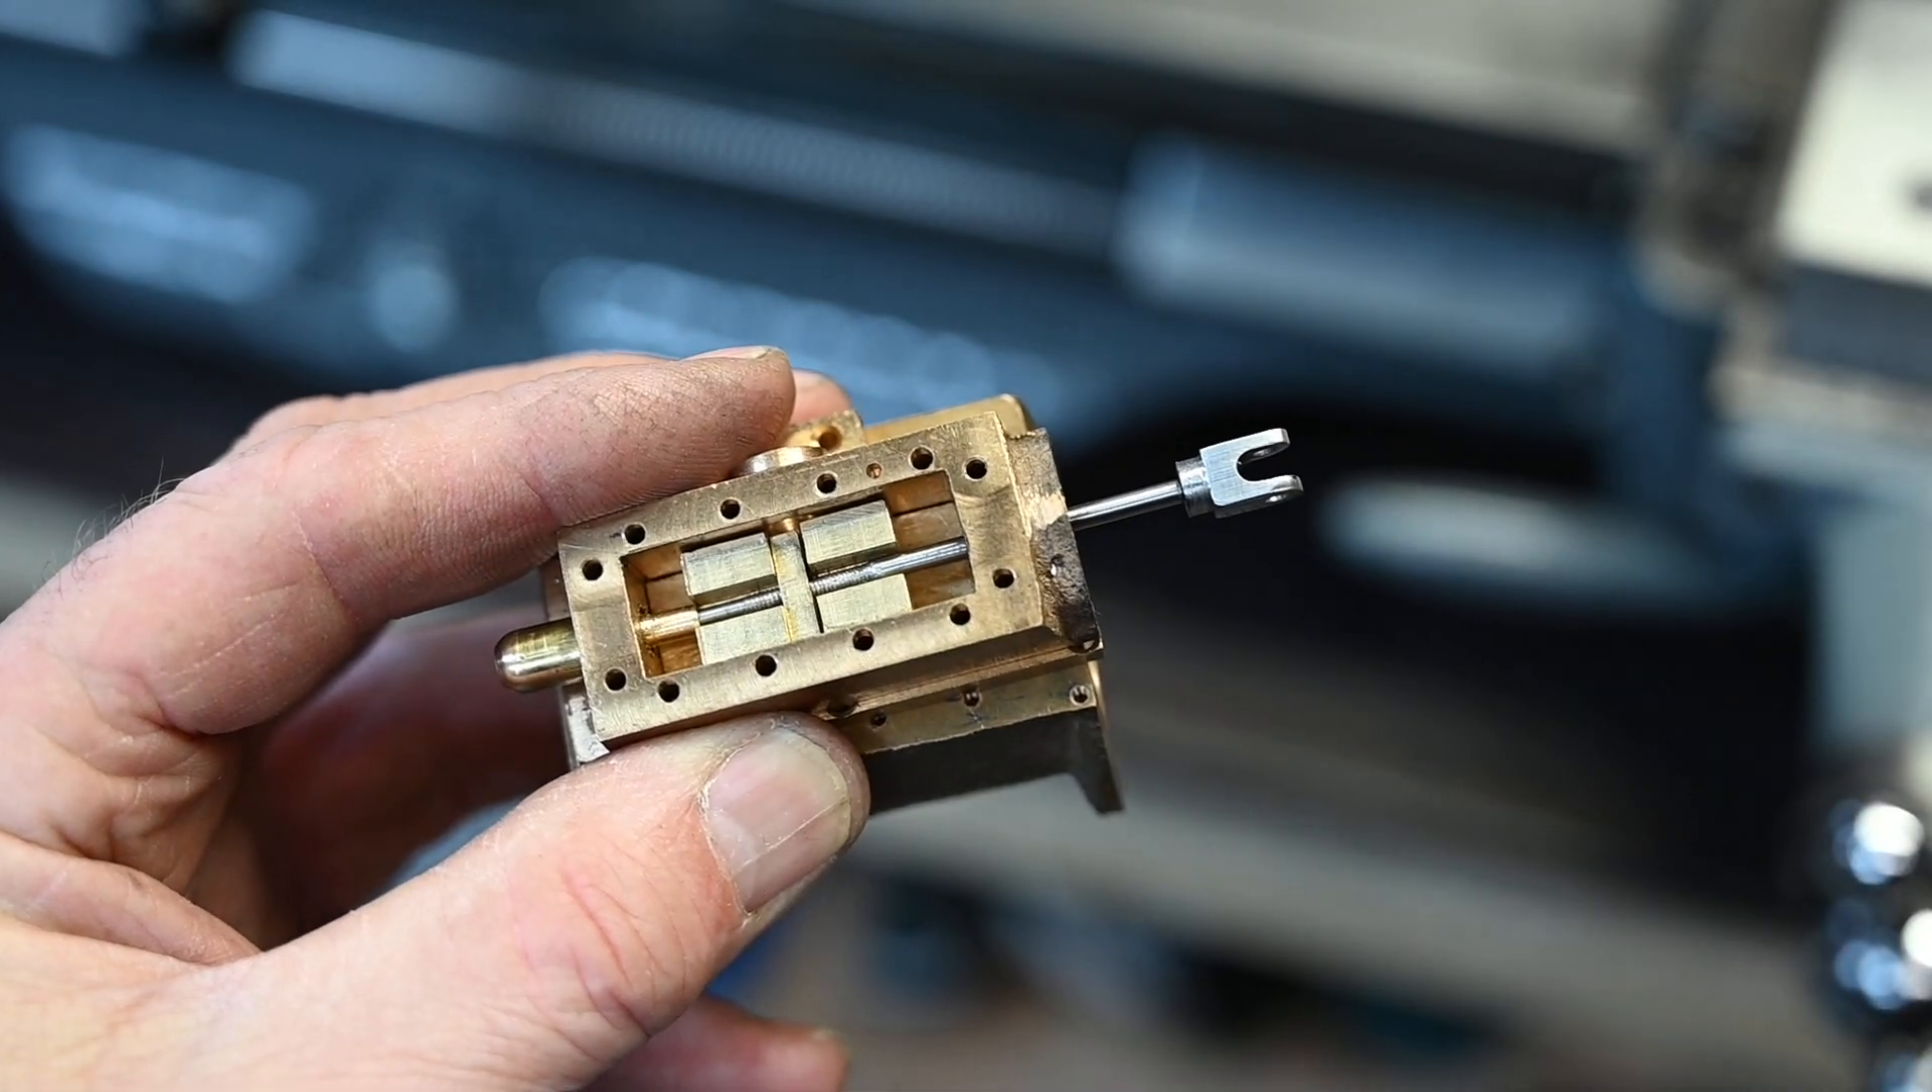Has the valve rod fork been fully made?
Yes.